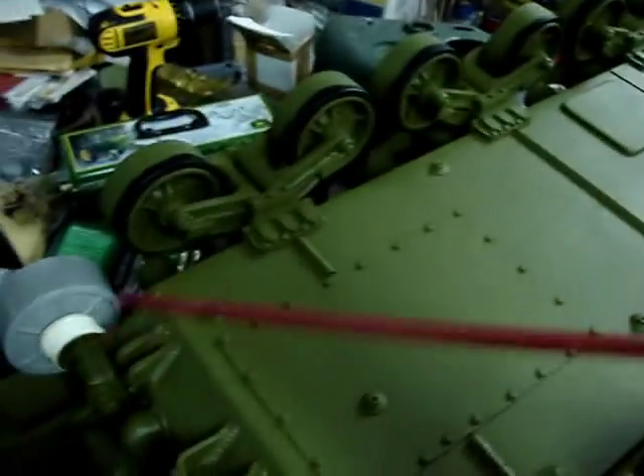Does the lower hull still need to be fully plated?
No.